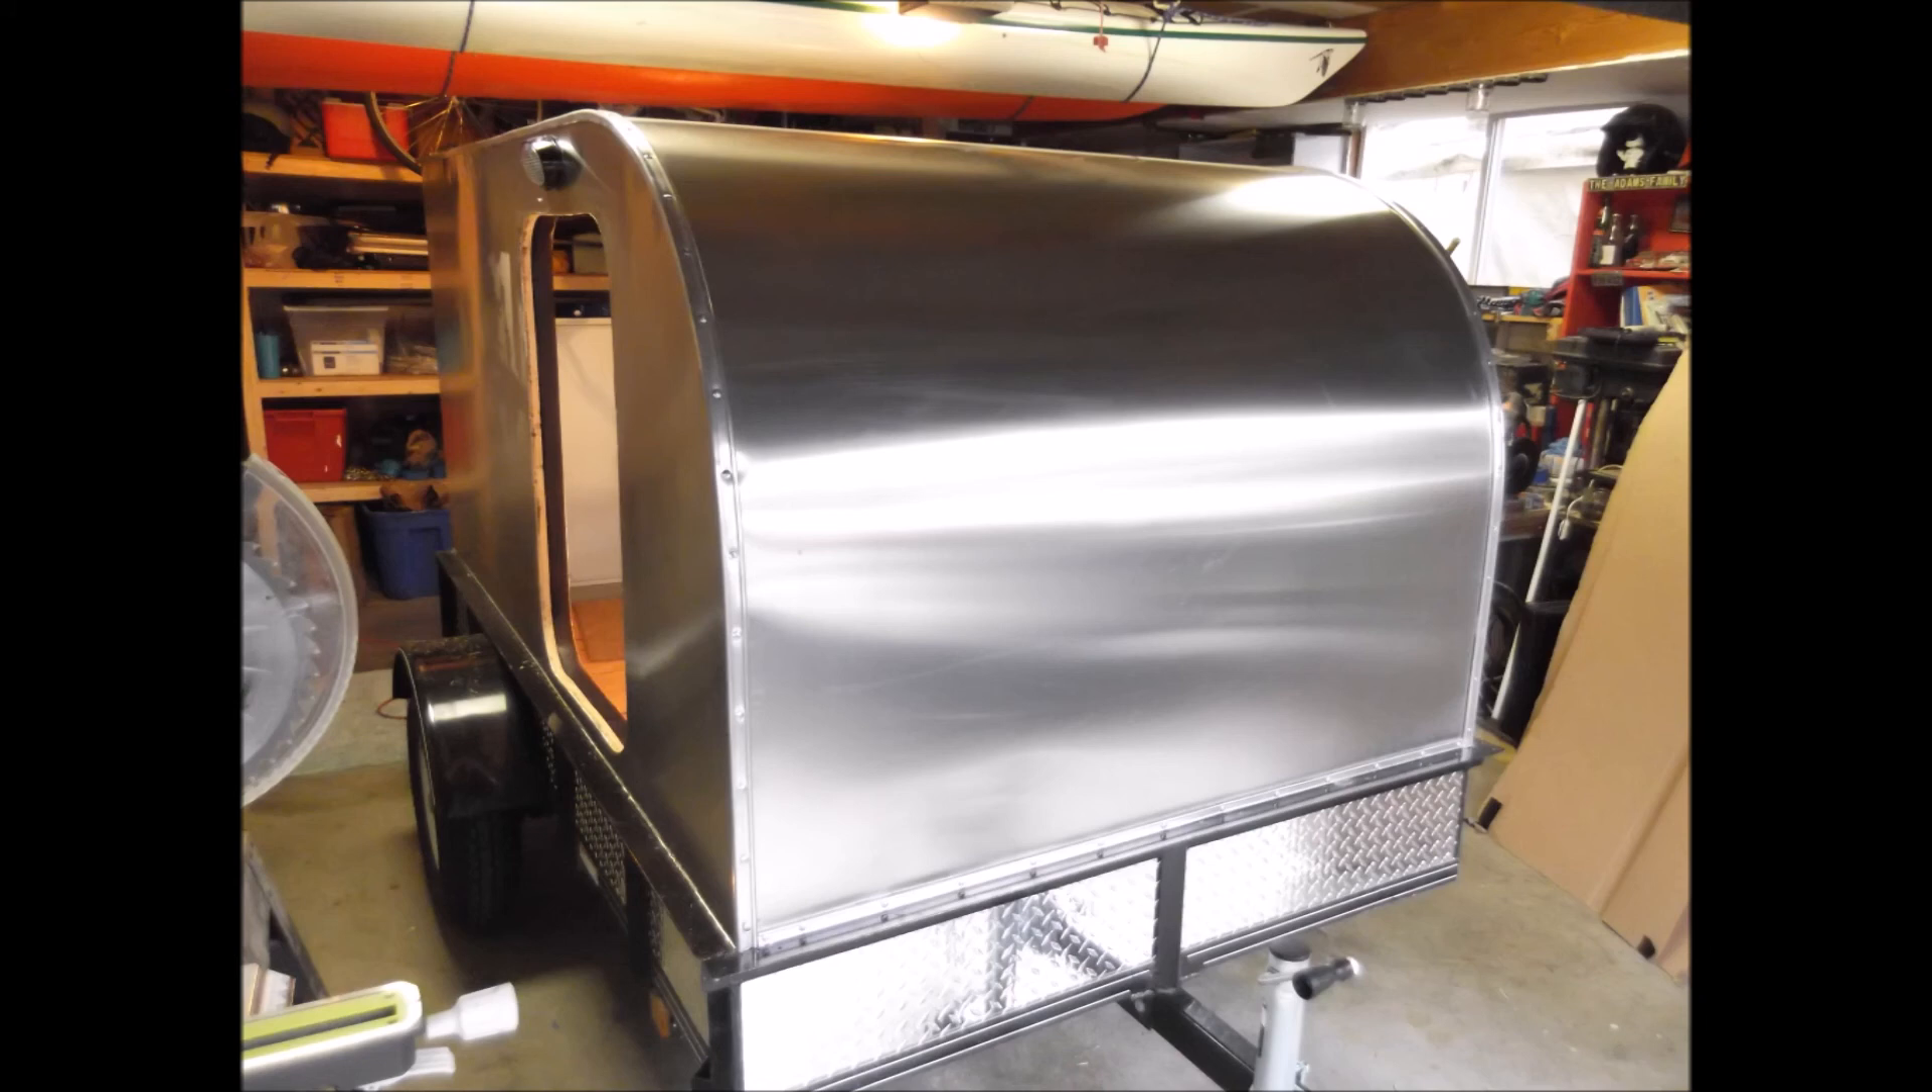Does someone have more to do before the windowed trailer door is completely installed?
Yes.